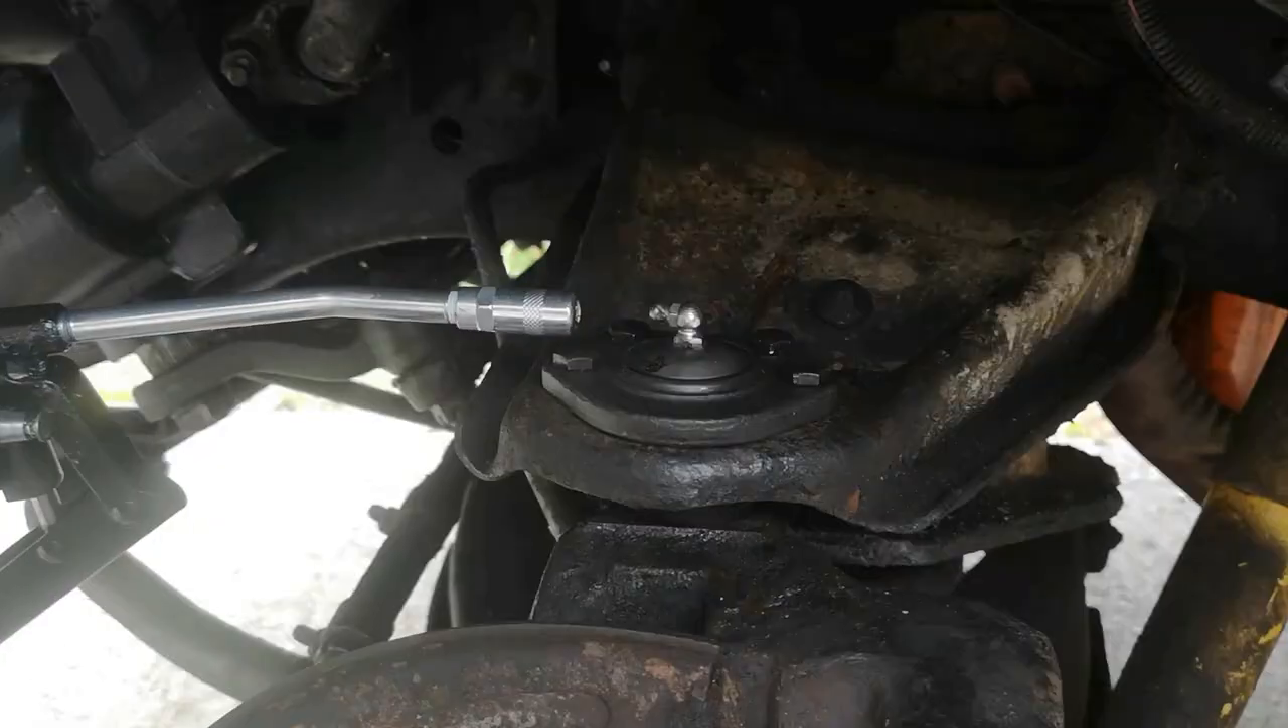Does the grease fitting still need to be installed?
No.